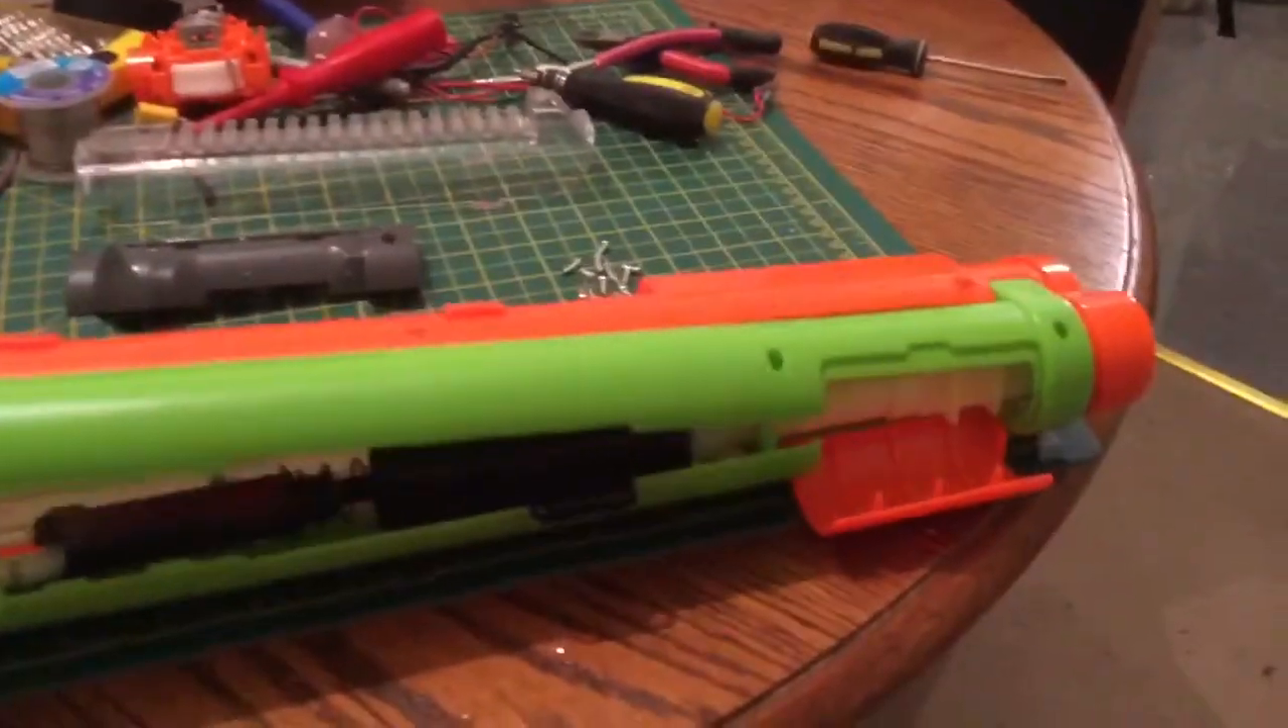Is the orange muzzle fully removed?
No.